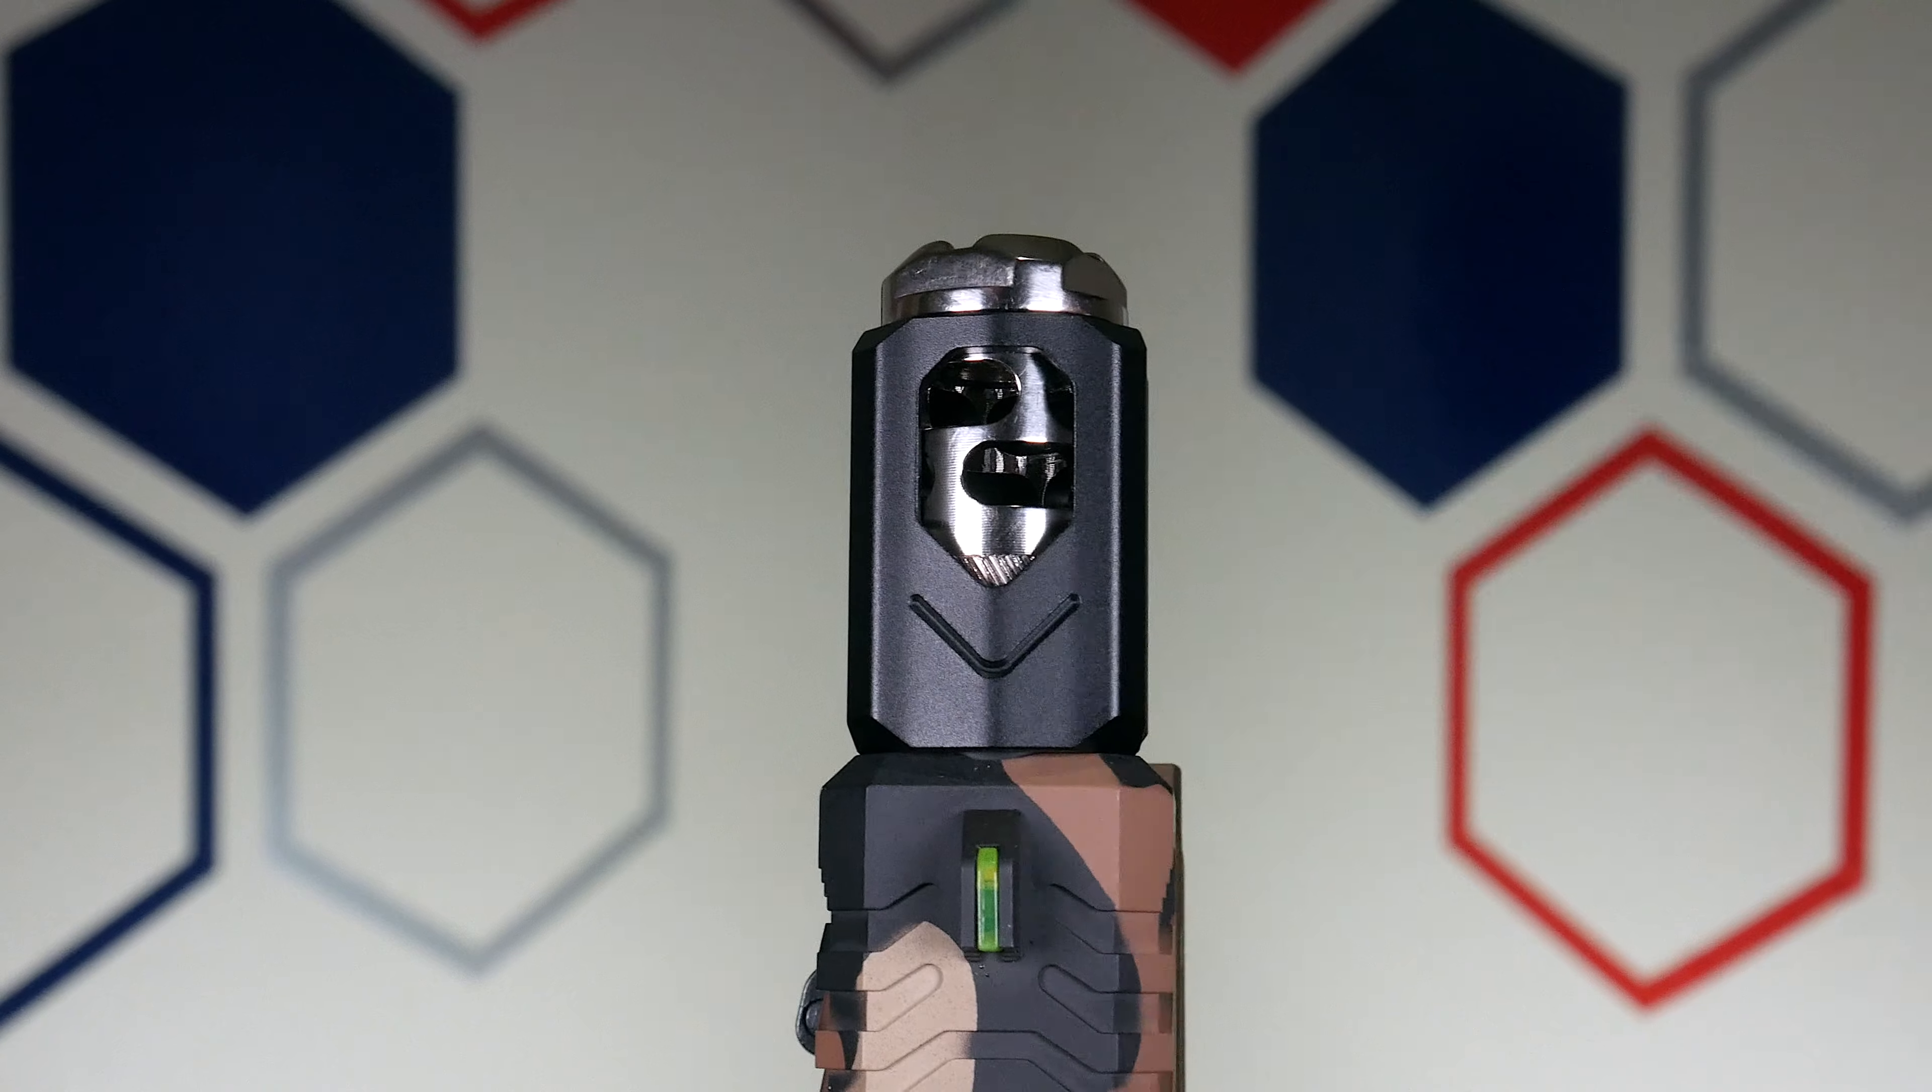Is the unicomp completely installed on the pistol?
Yes.